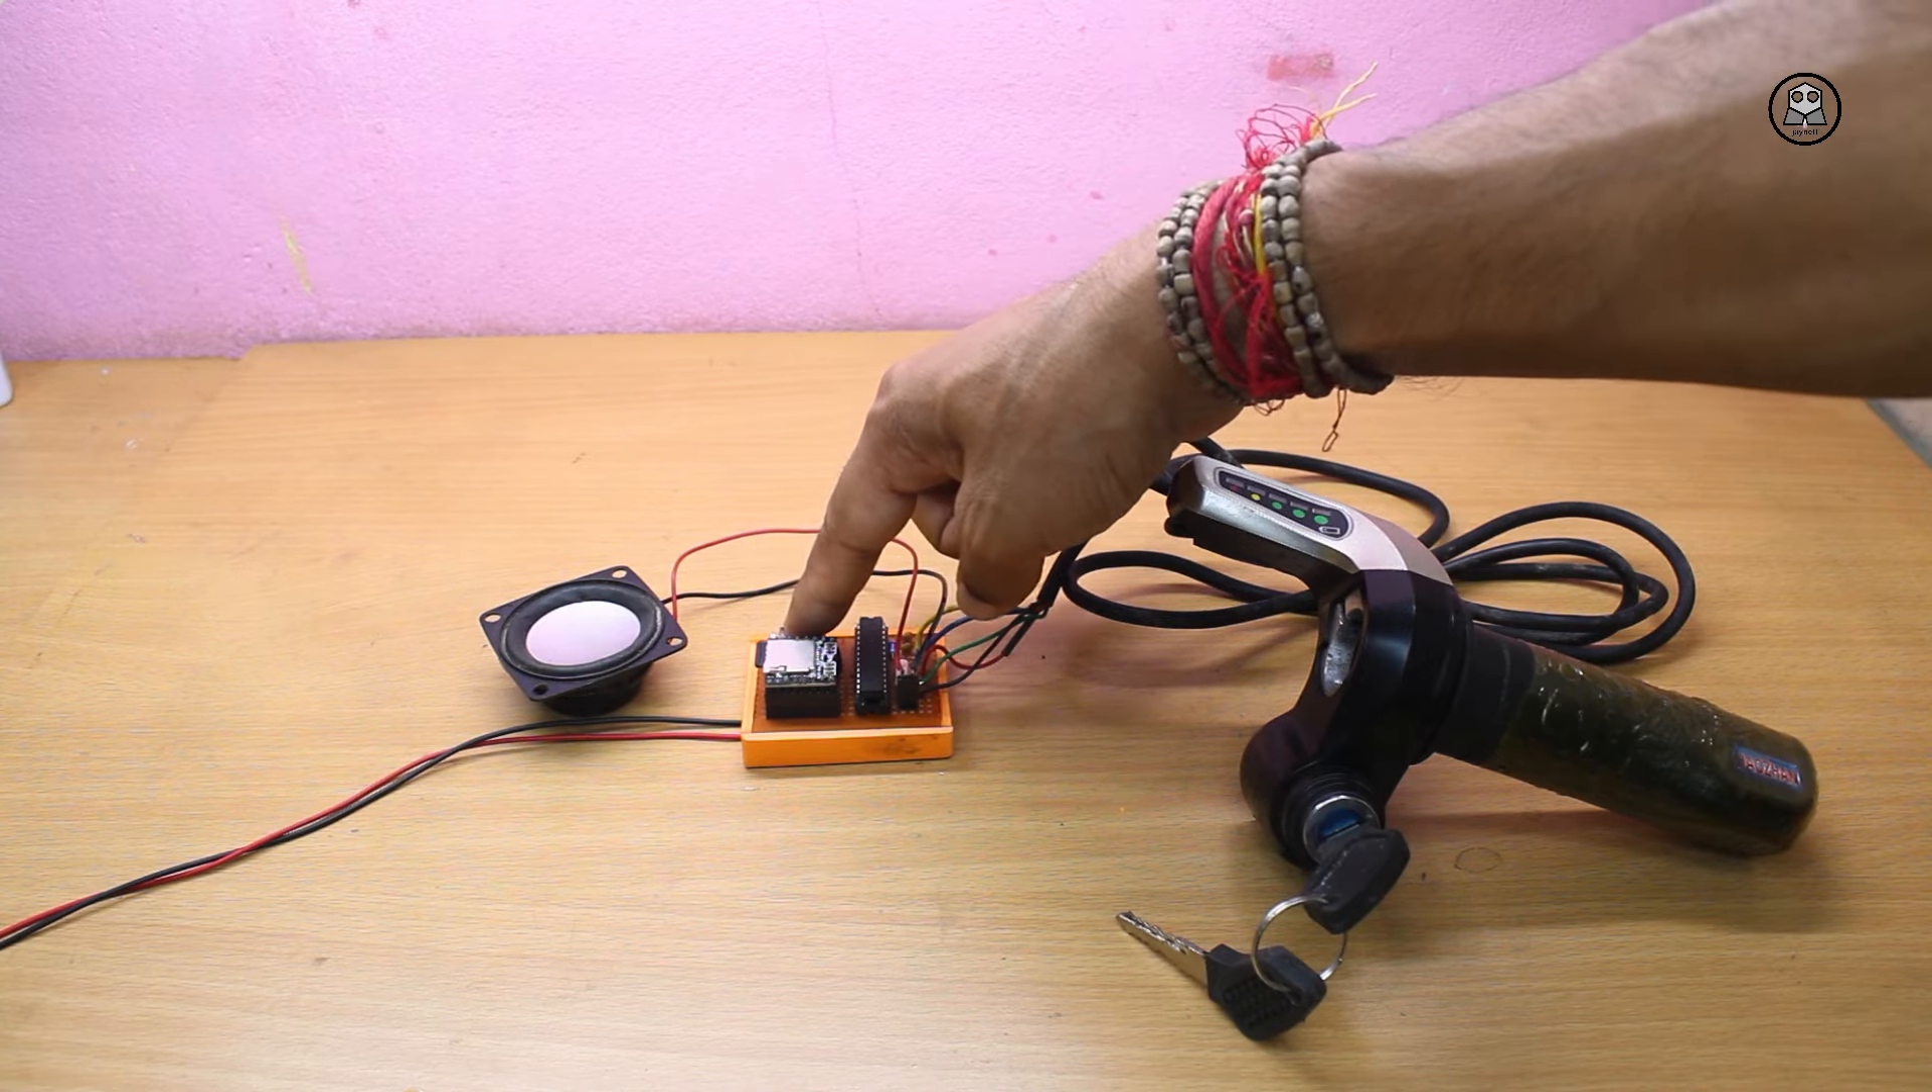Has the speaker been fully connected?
Yes.